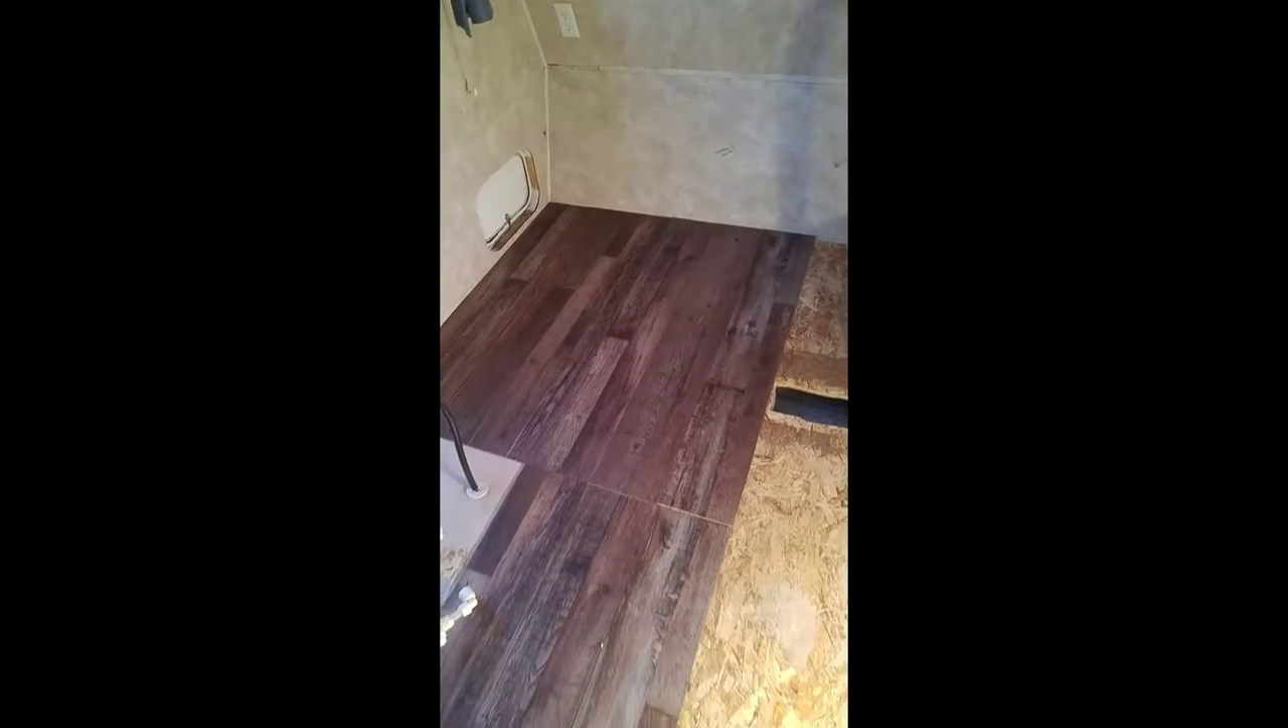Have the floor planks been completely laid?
No.